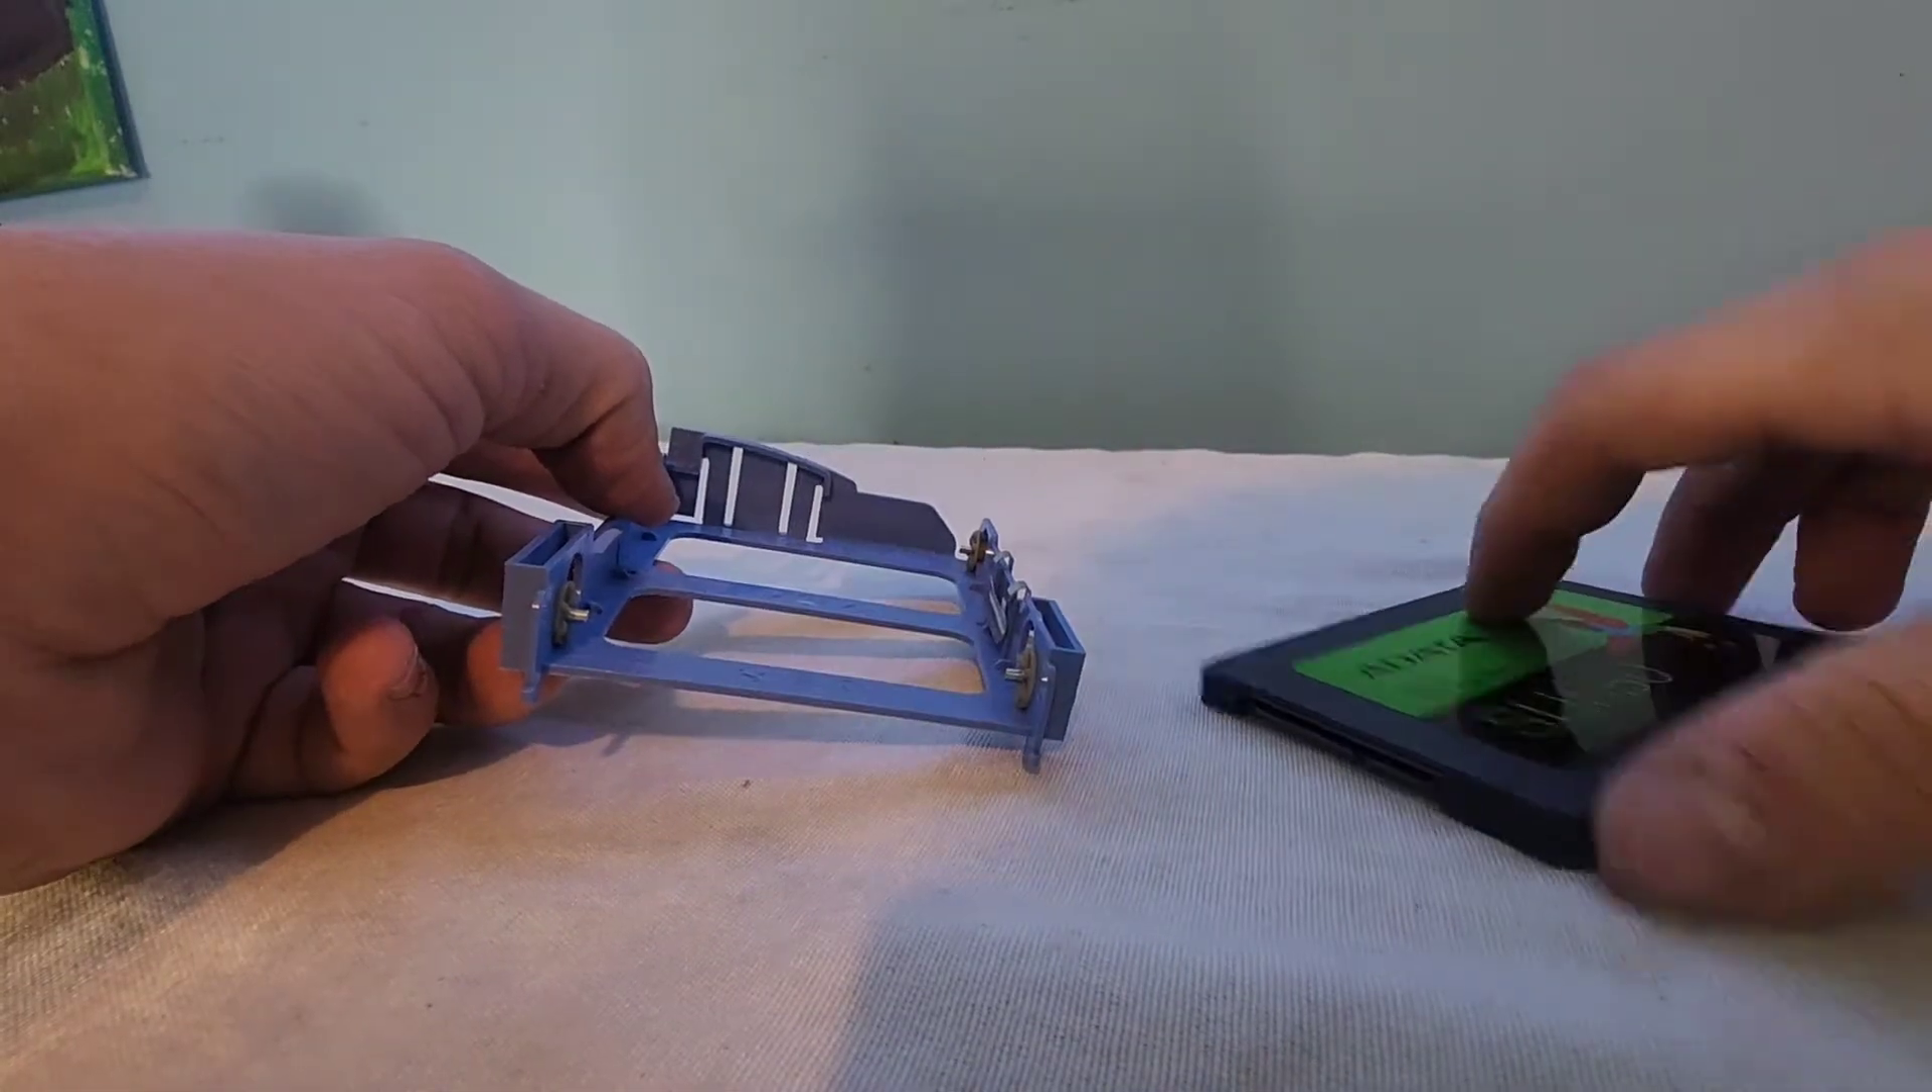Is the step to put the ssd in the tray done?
No.